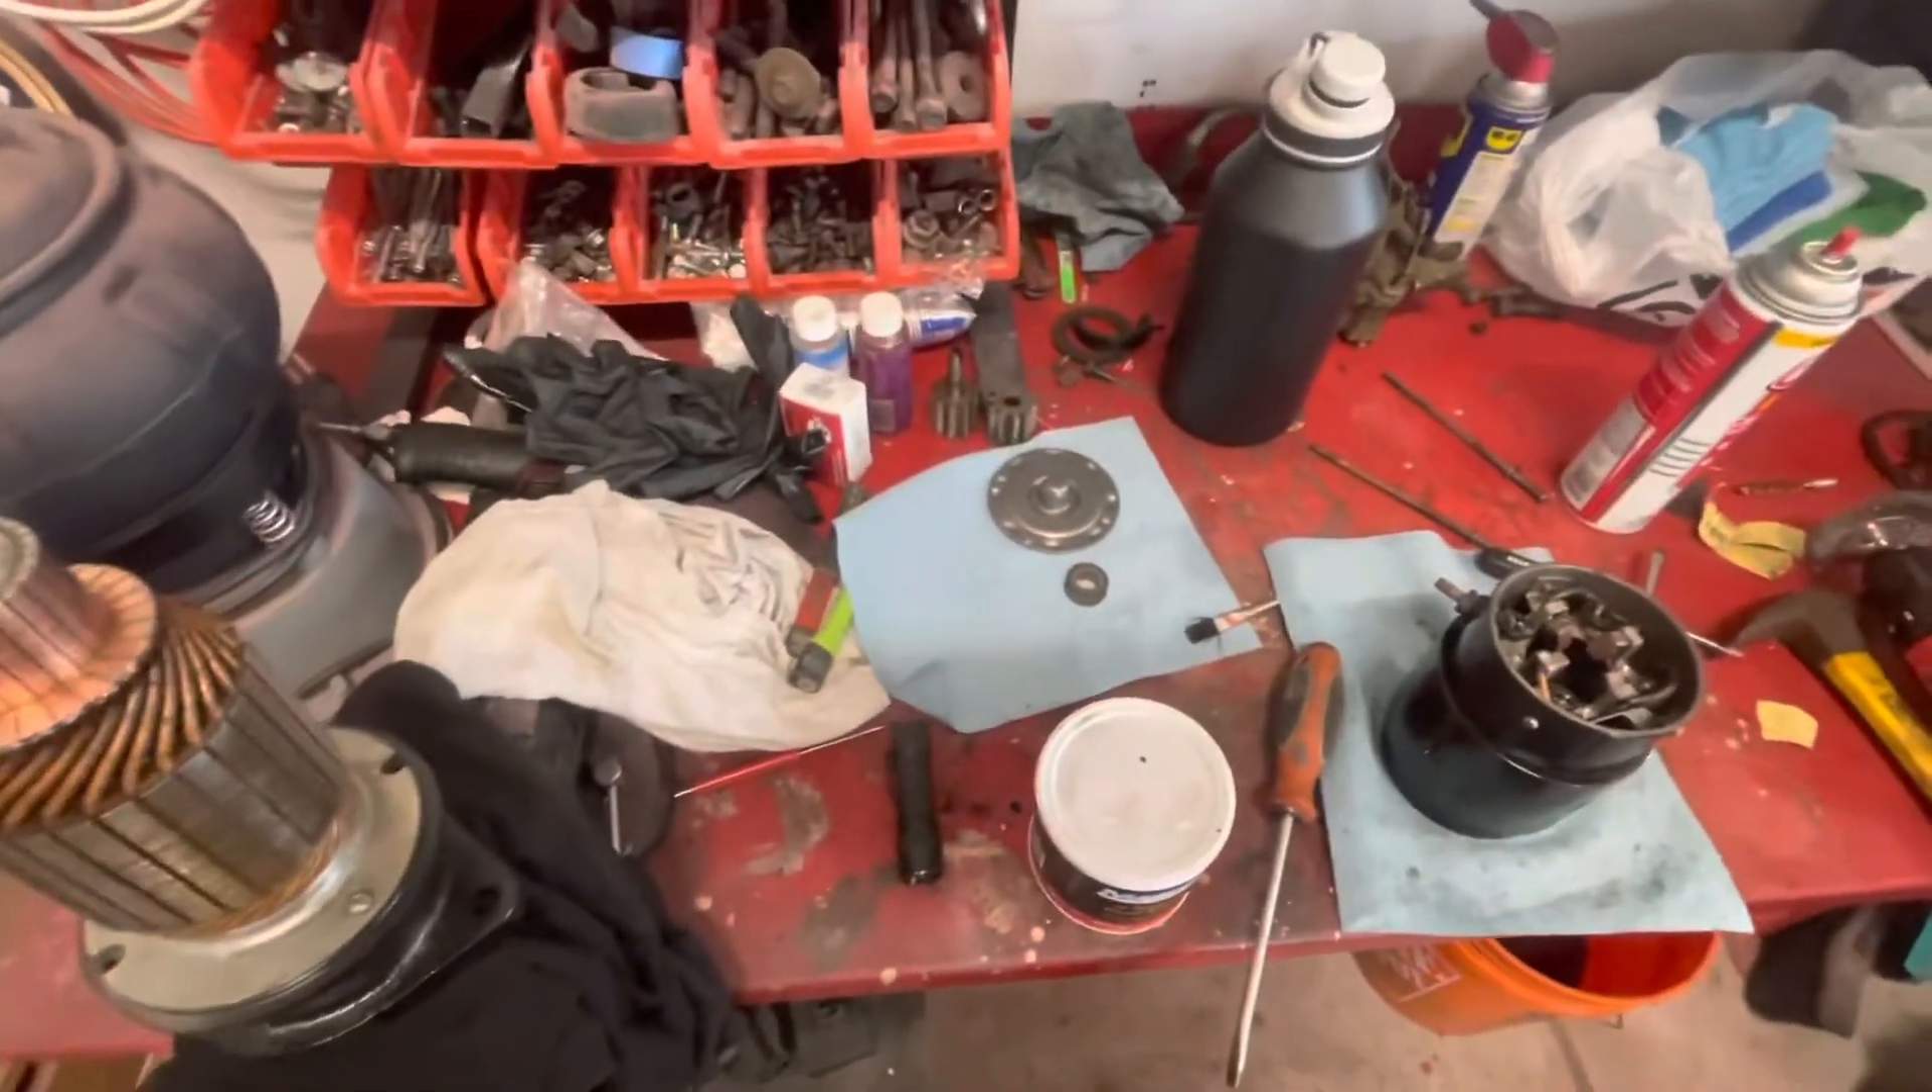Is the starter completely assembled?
No.